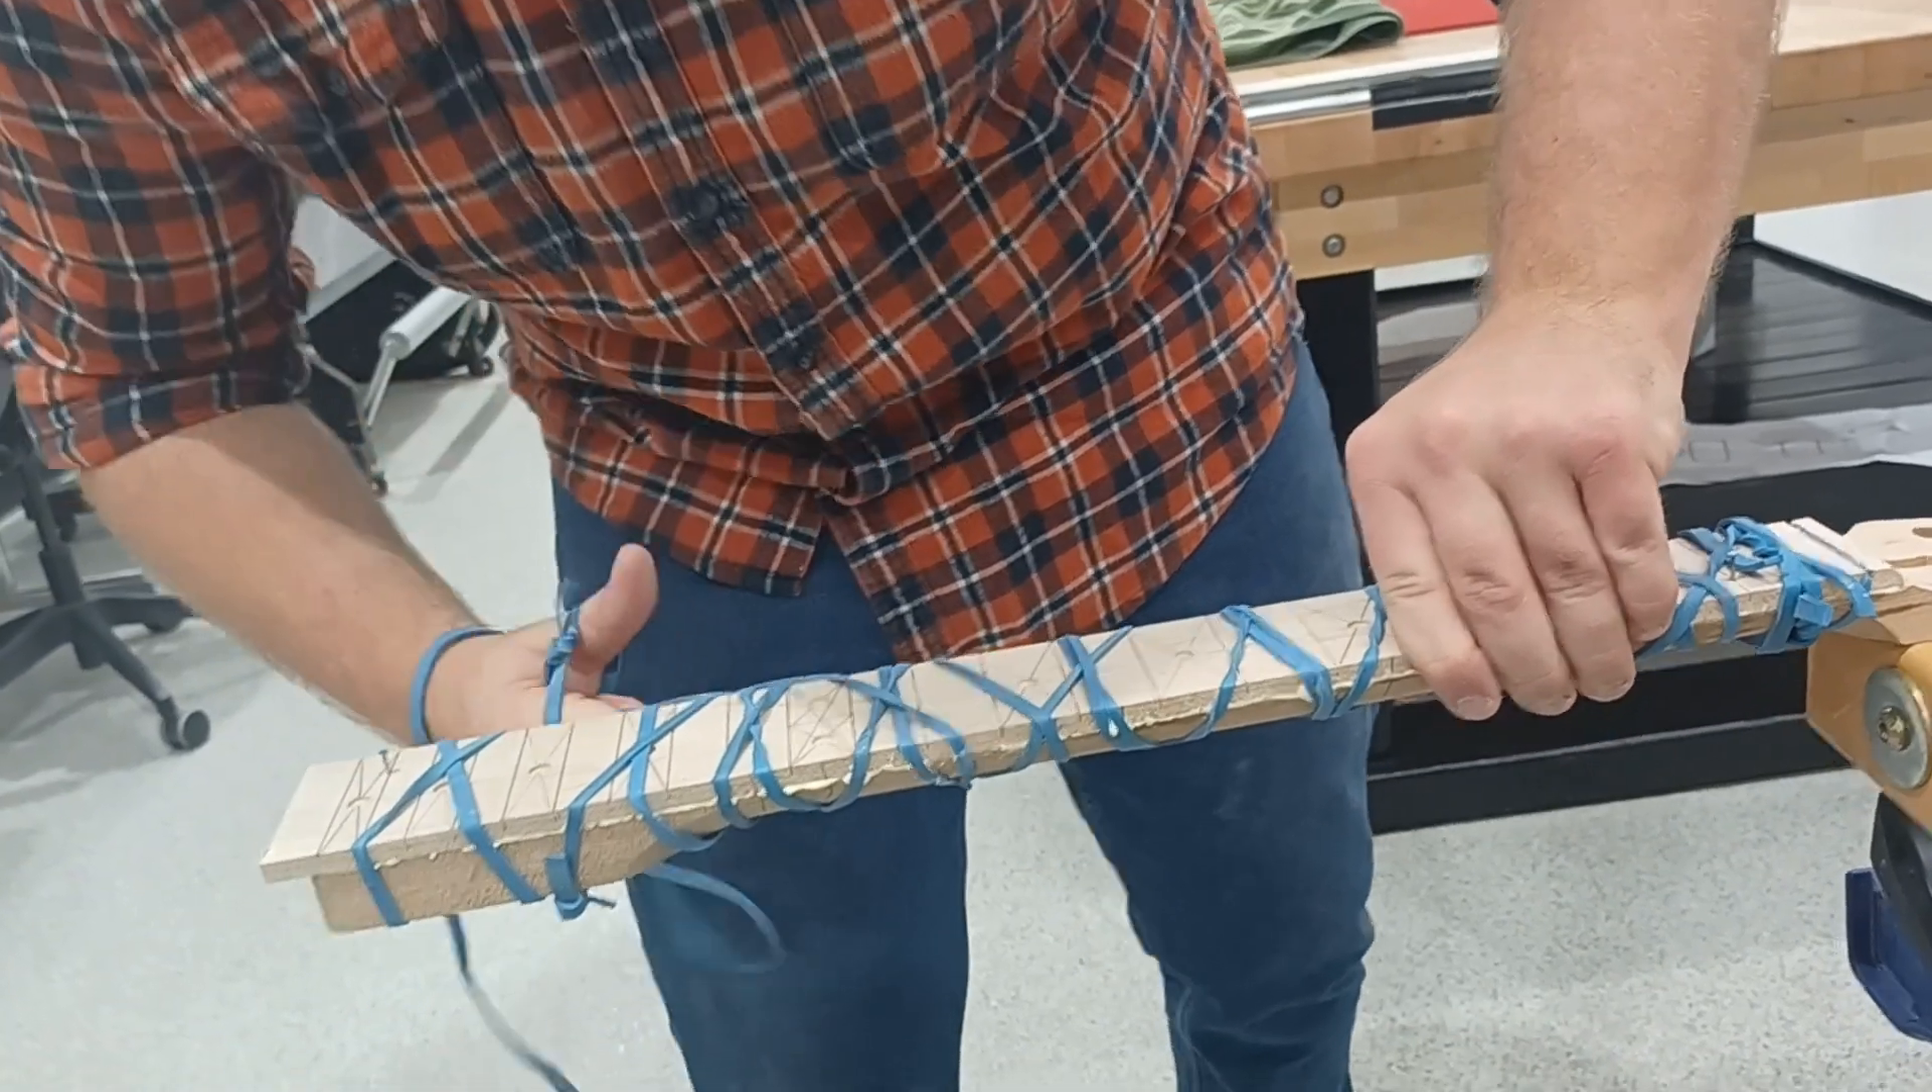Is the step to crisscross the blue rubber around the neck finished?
No.